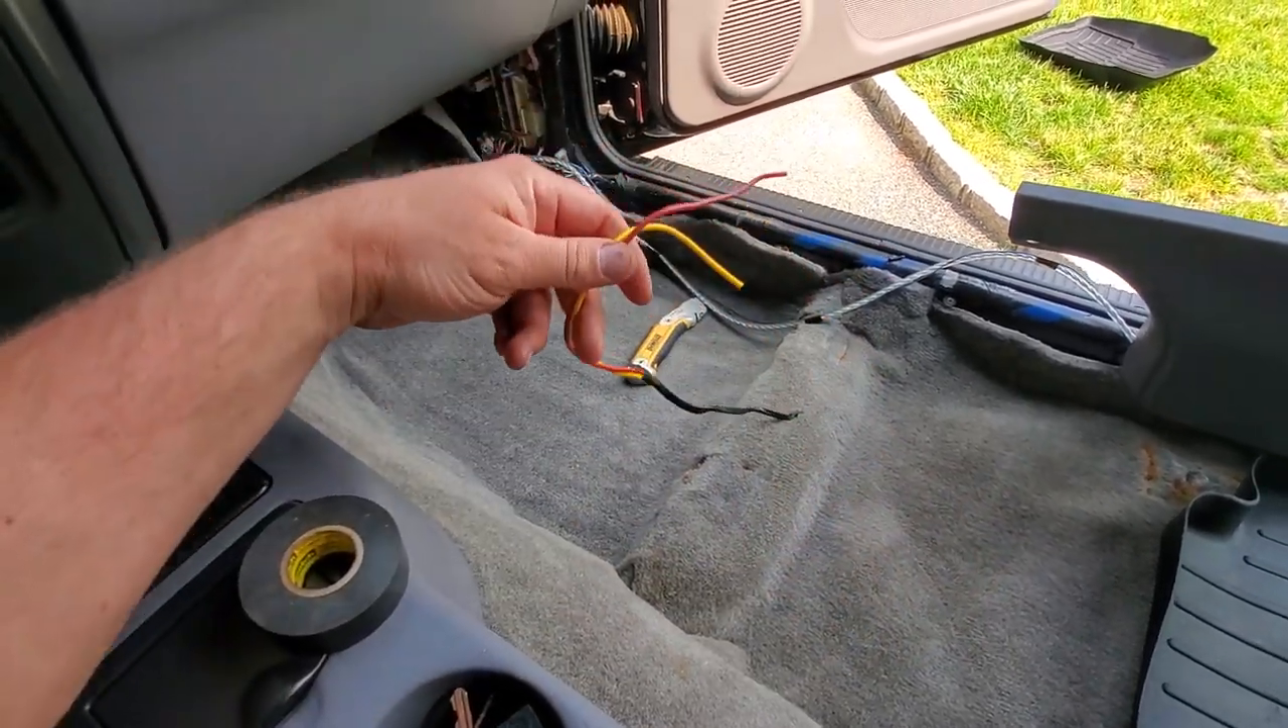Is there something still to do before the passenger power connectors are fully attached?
Yes.